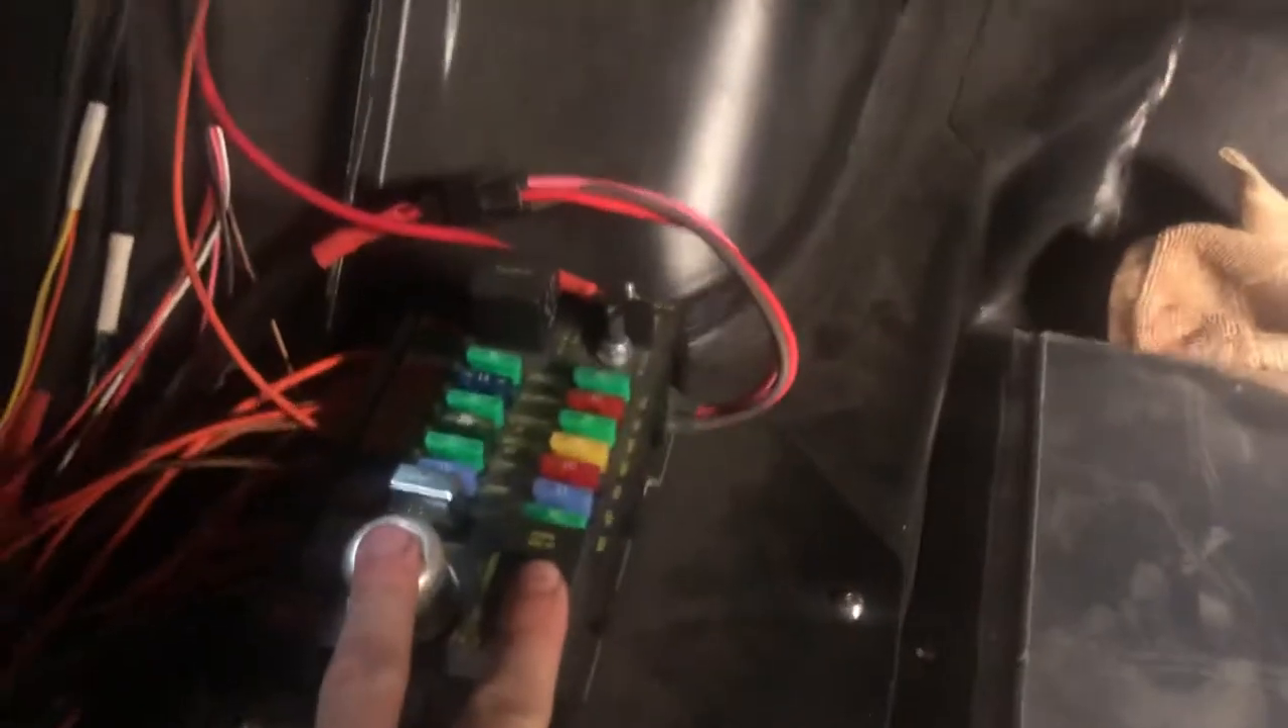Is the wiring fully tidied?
No.